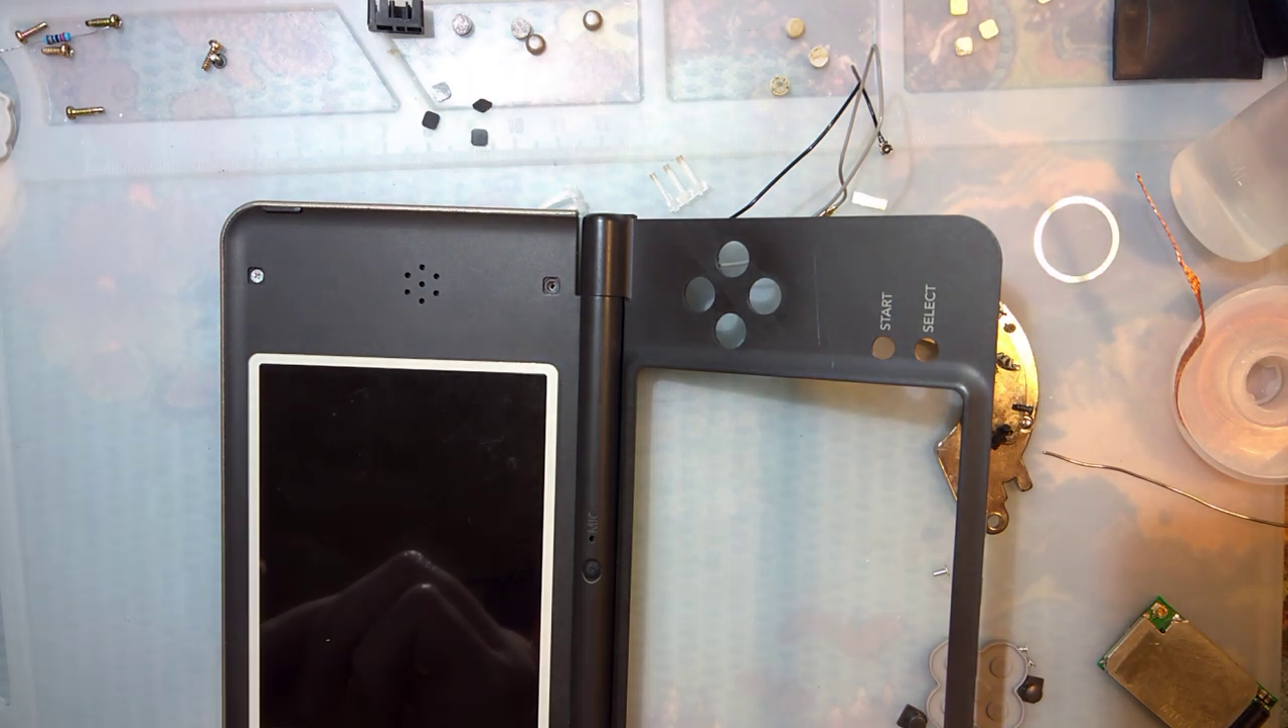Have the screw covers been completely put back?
No.